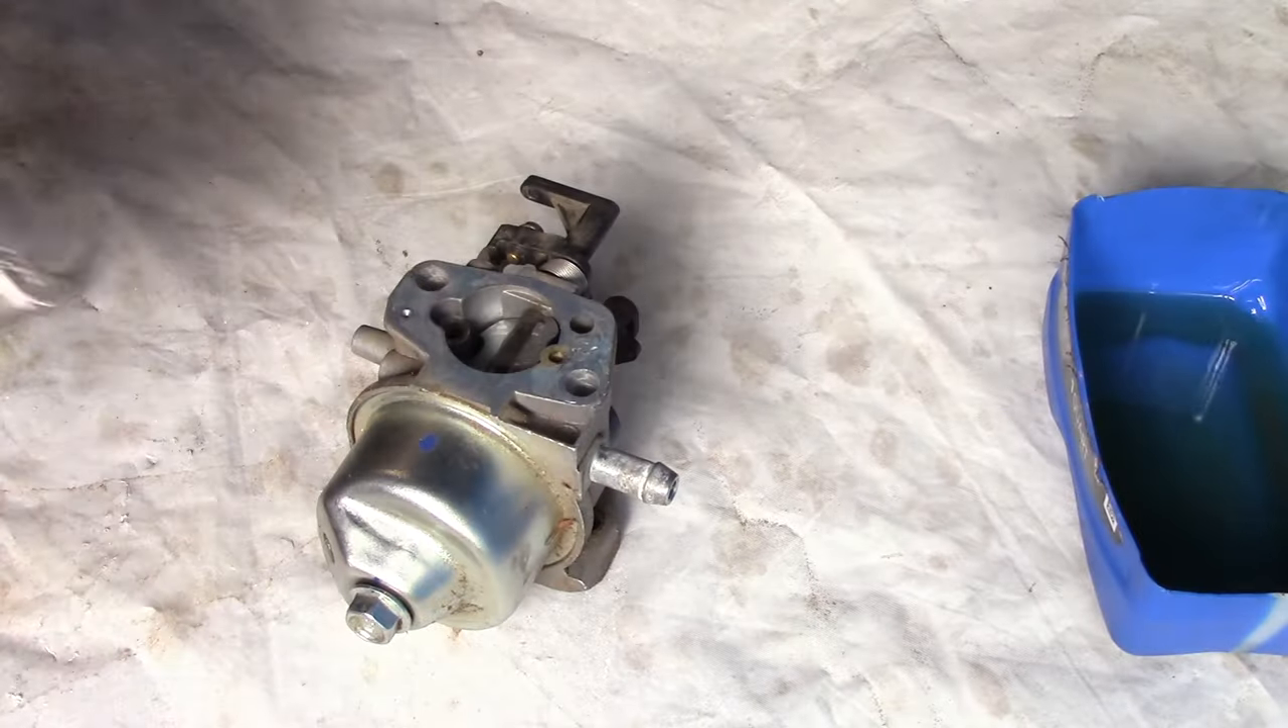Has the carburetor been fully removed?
Yes.